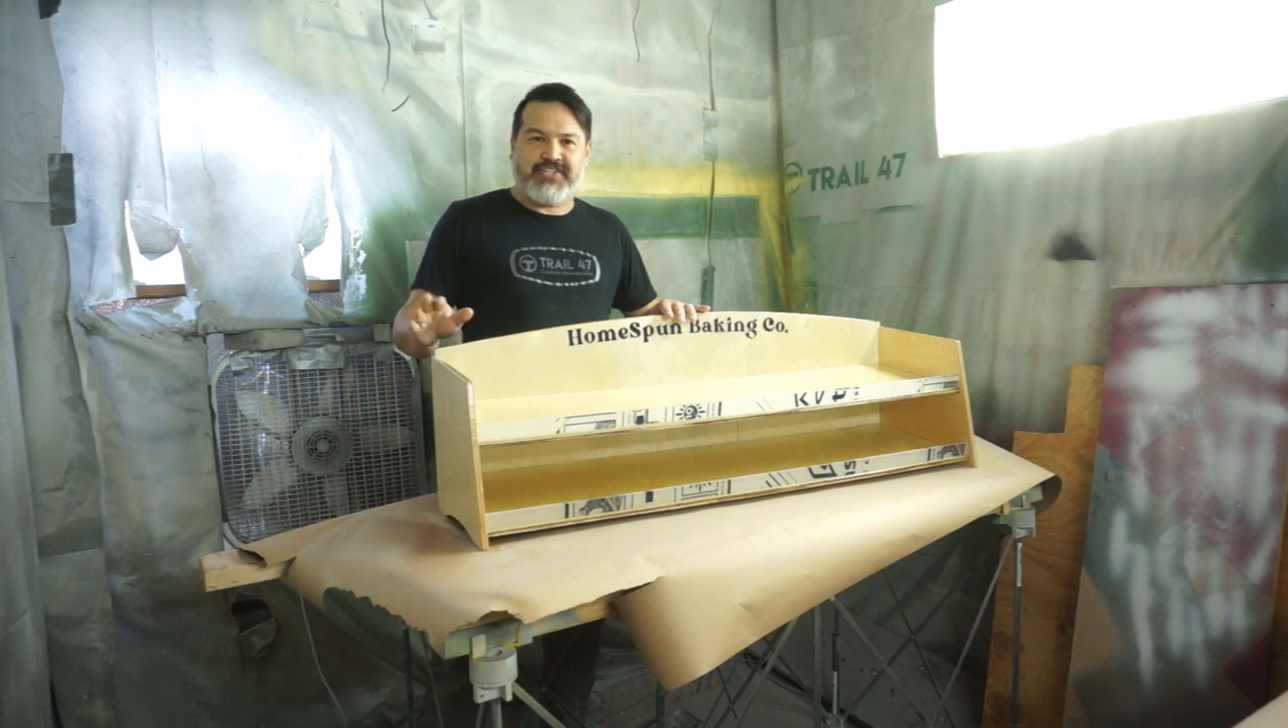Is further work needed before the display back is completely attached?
No.